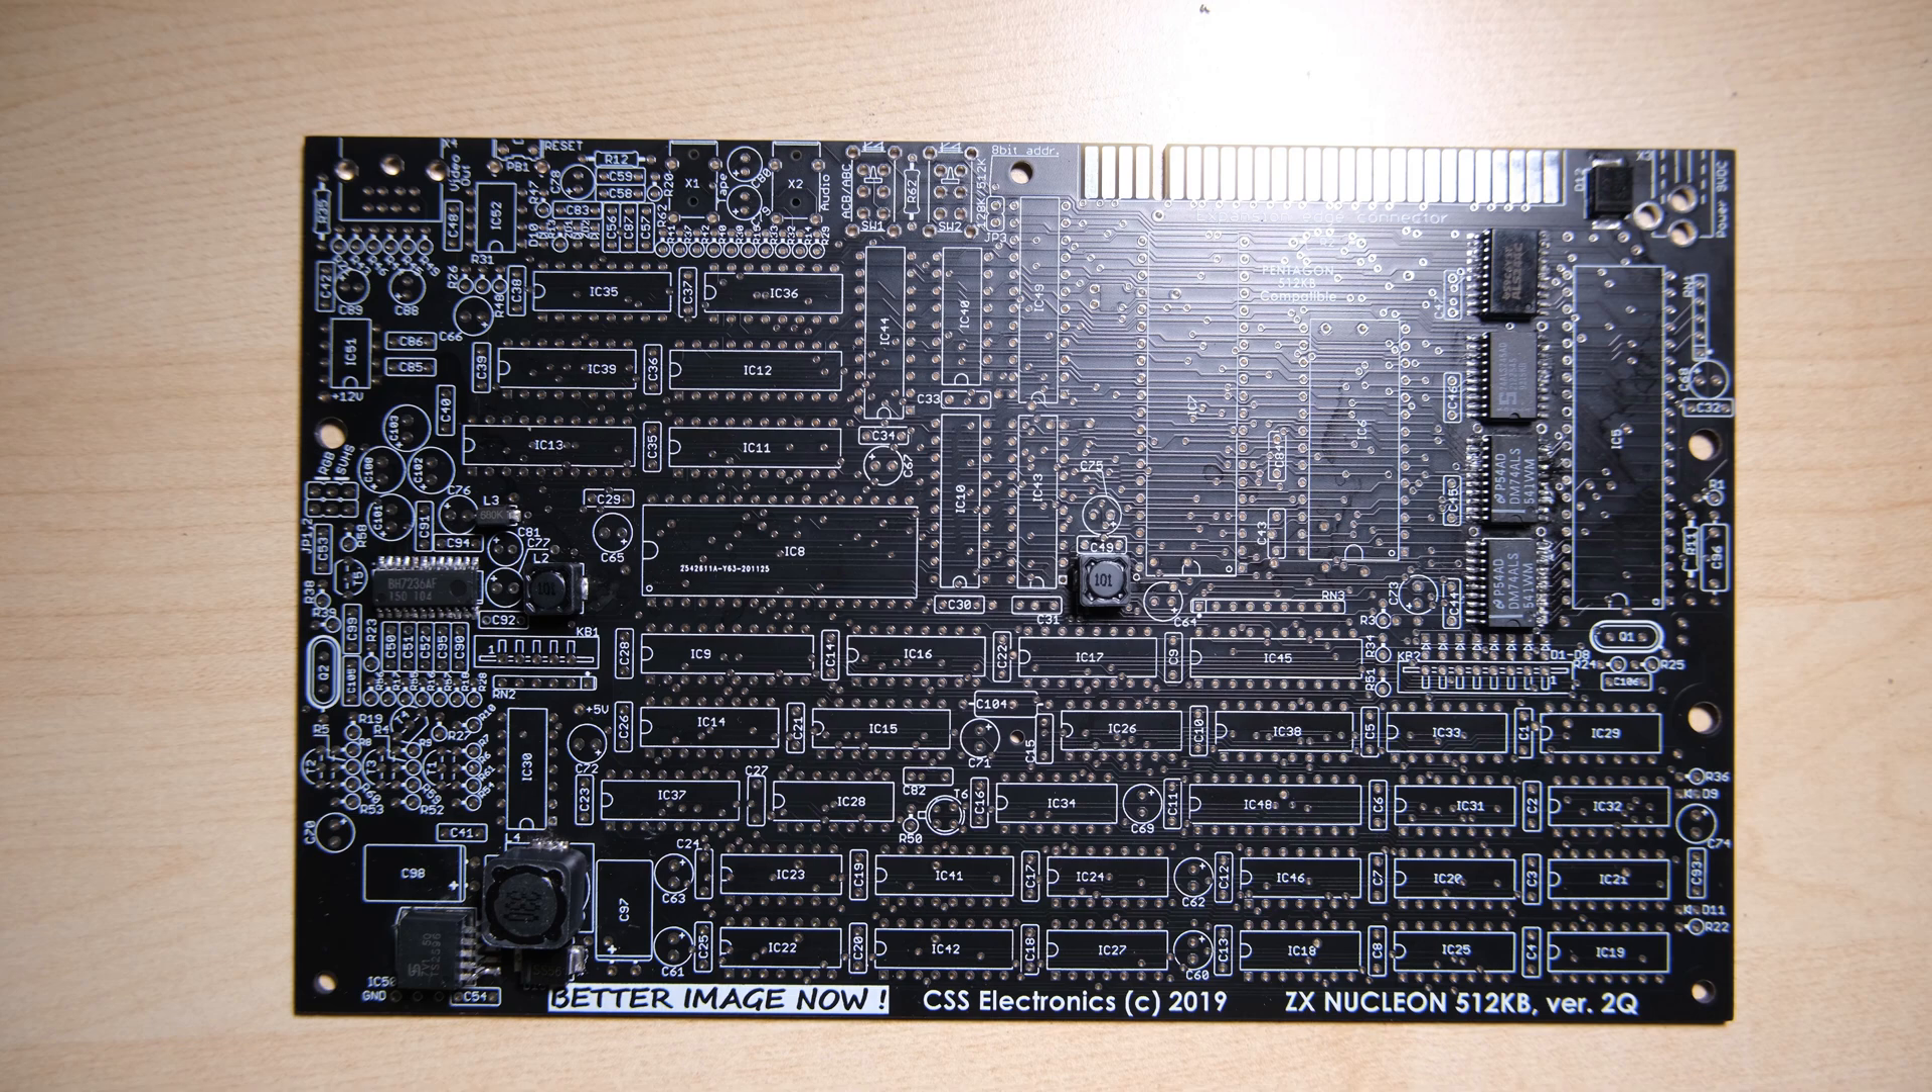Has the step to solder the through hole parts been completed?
No.